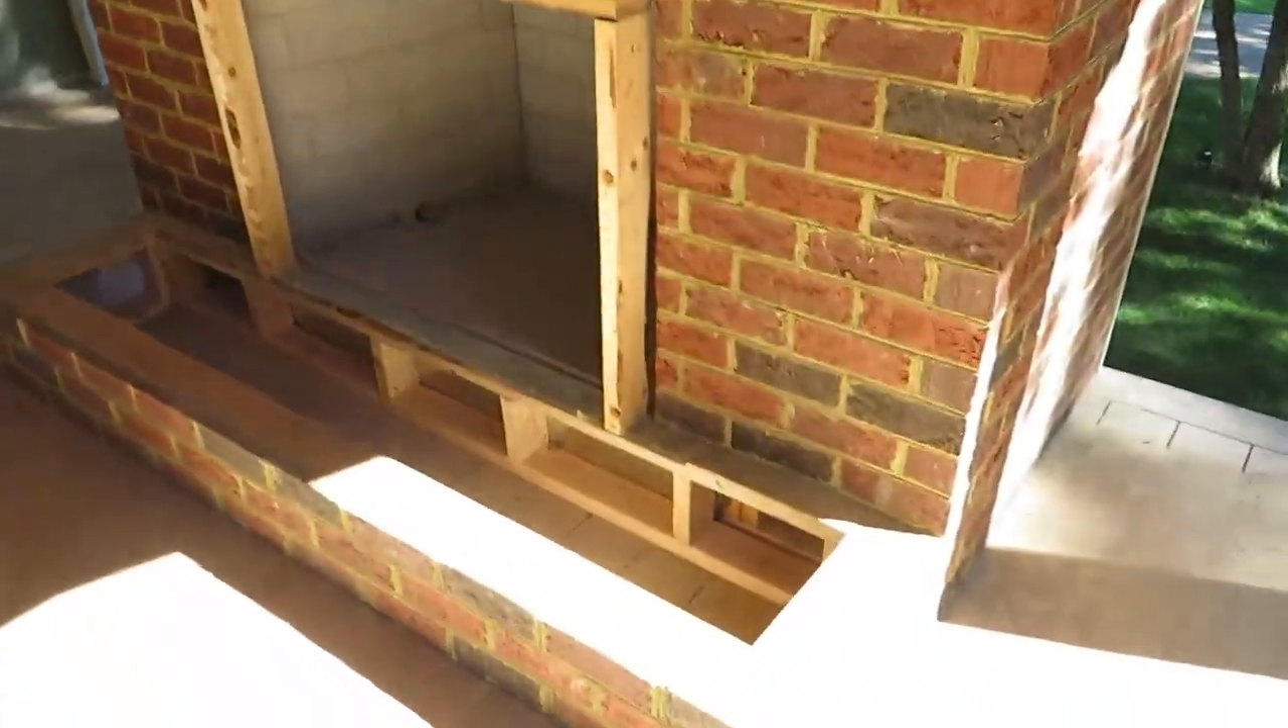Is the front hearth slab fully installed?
No.